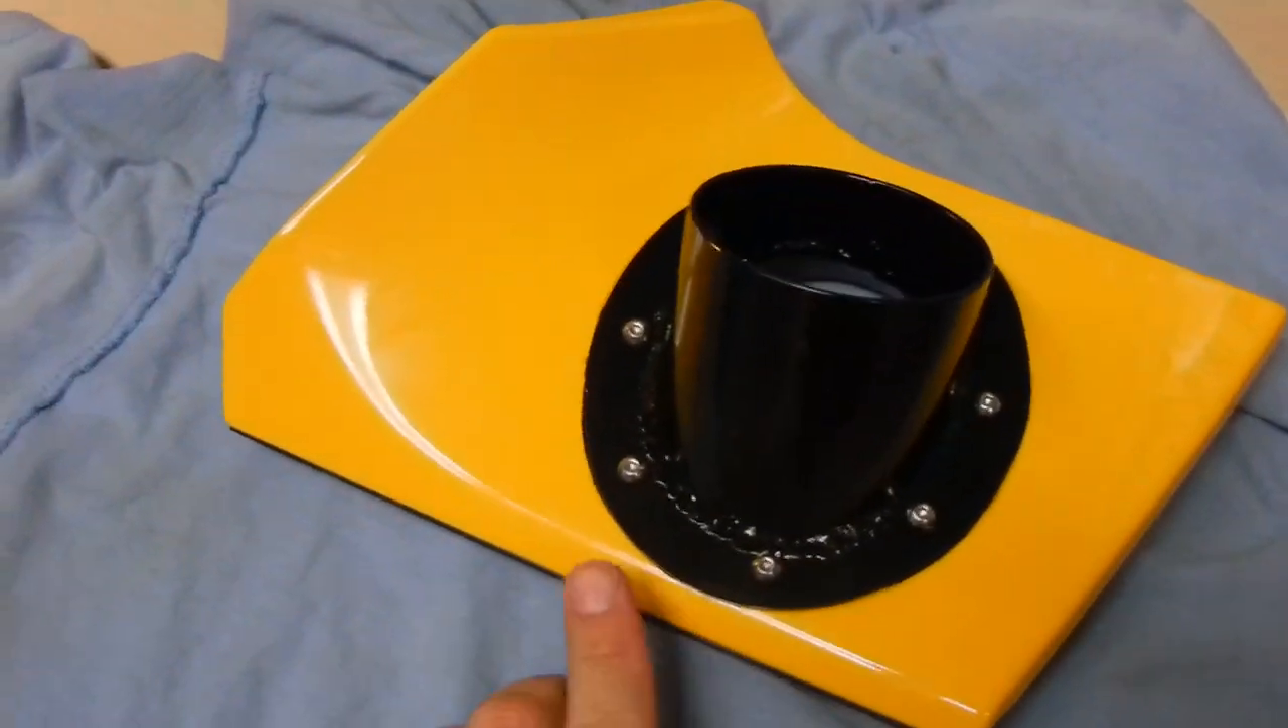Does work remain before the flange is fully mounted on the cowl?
No.